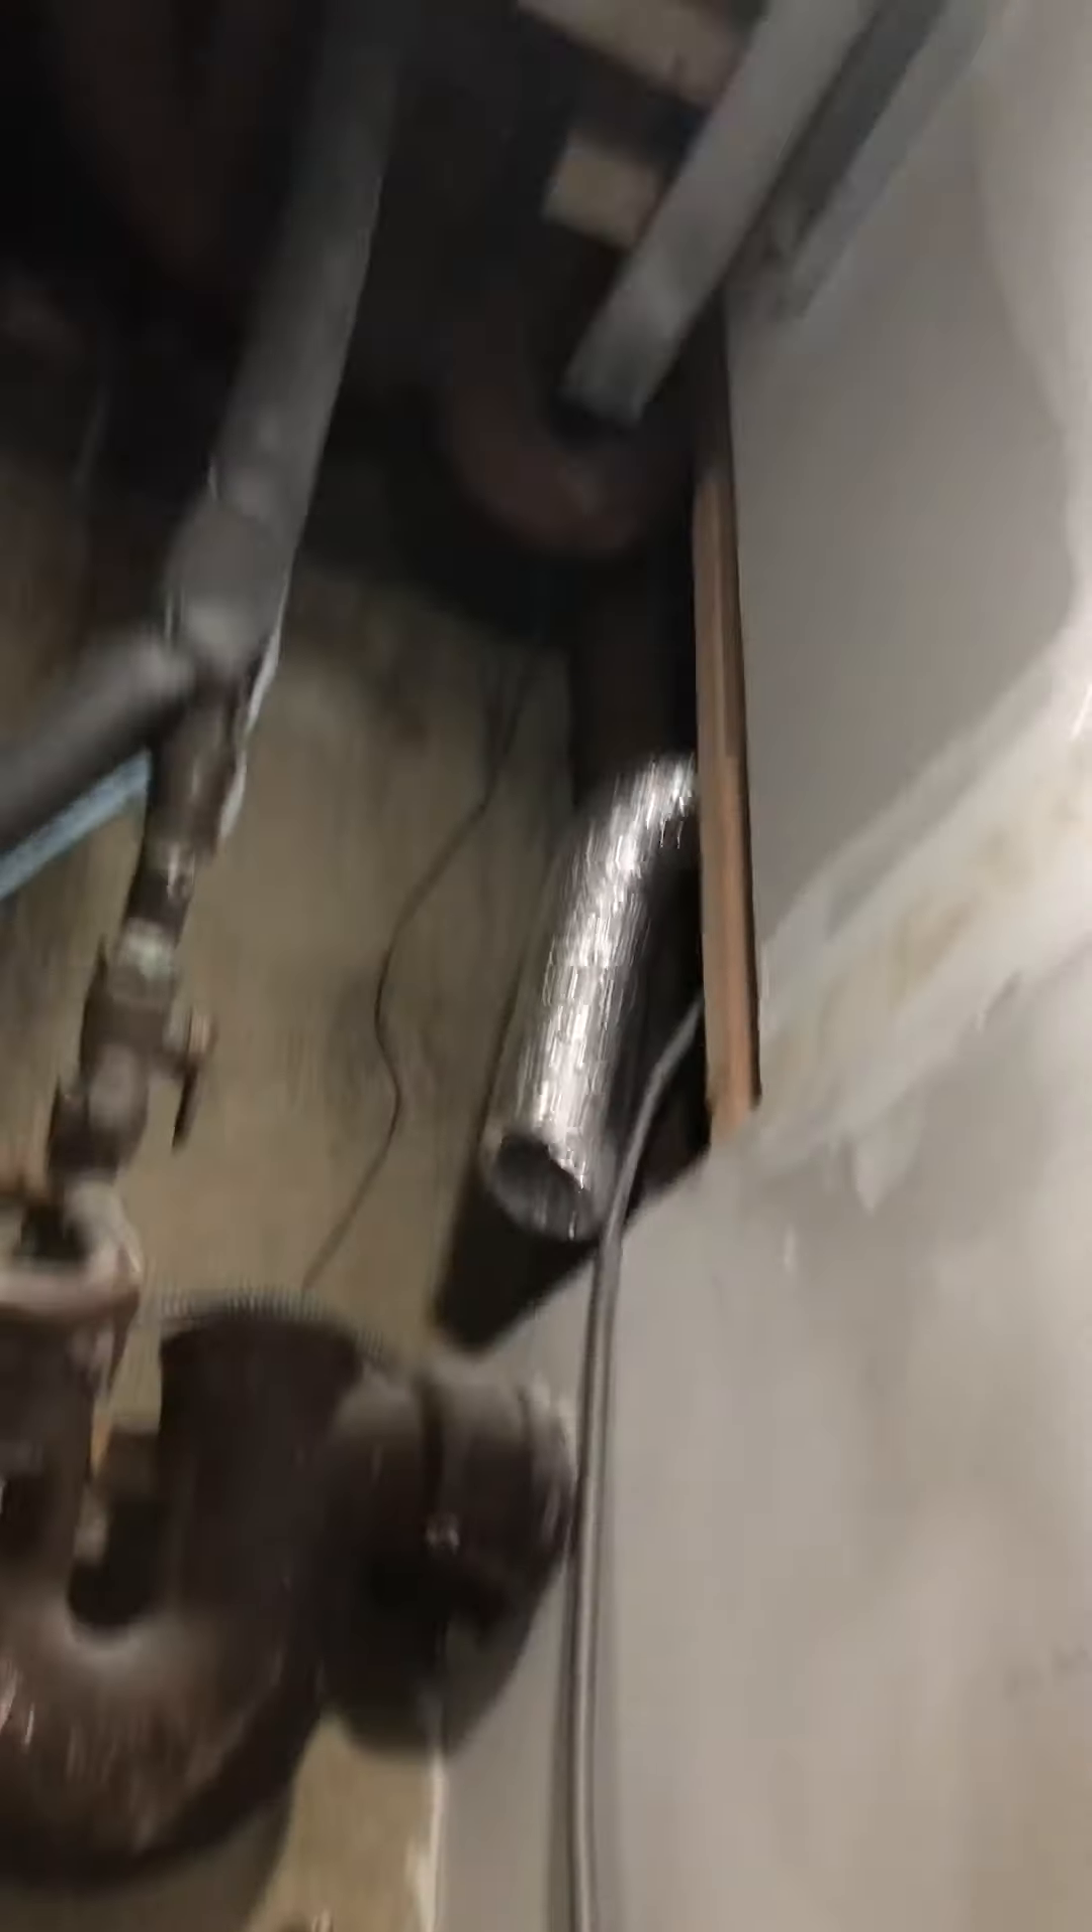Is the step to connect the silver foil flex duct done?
No.